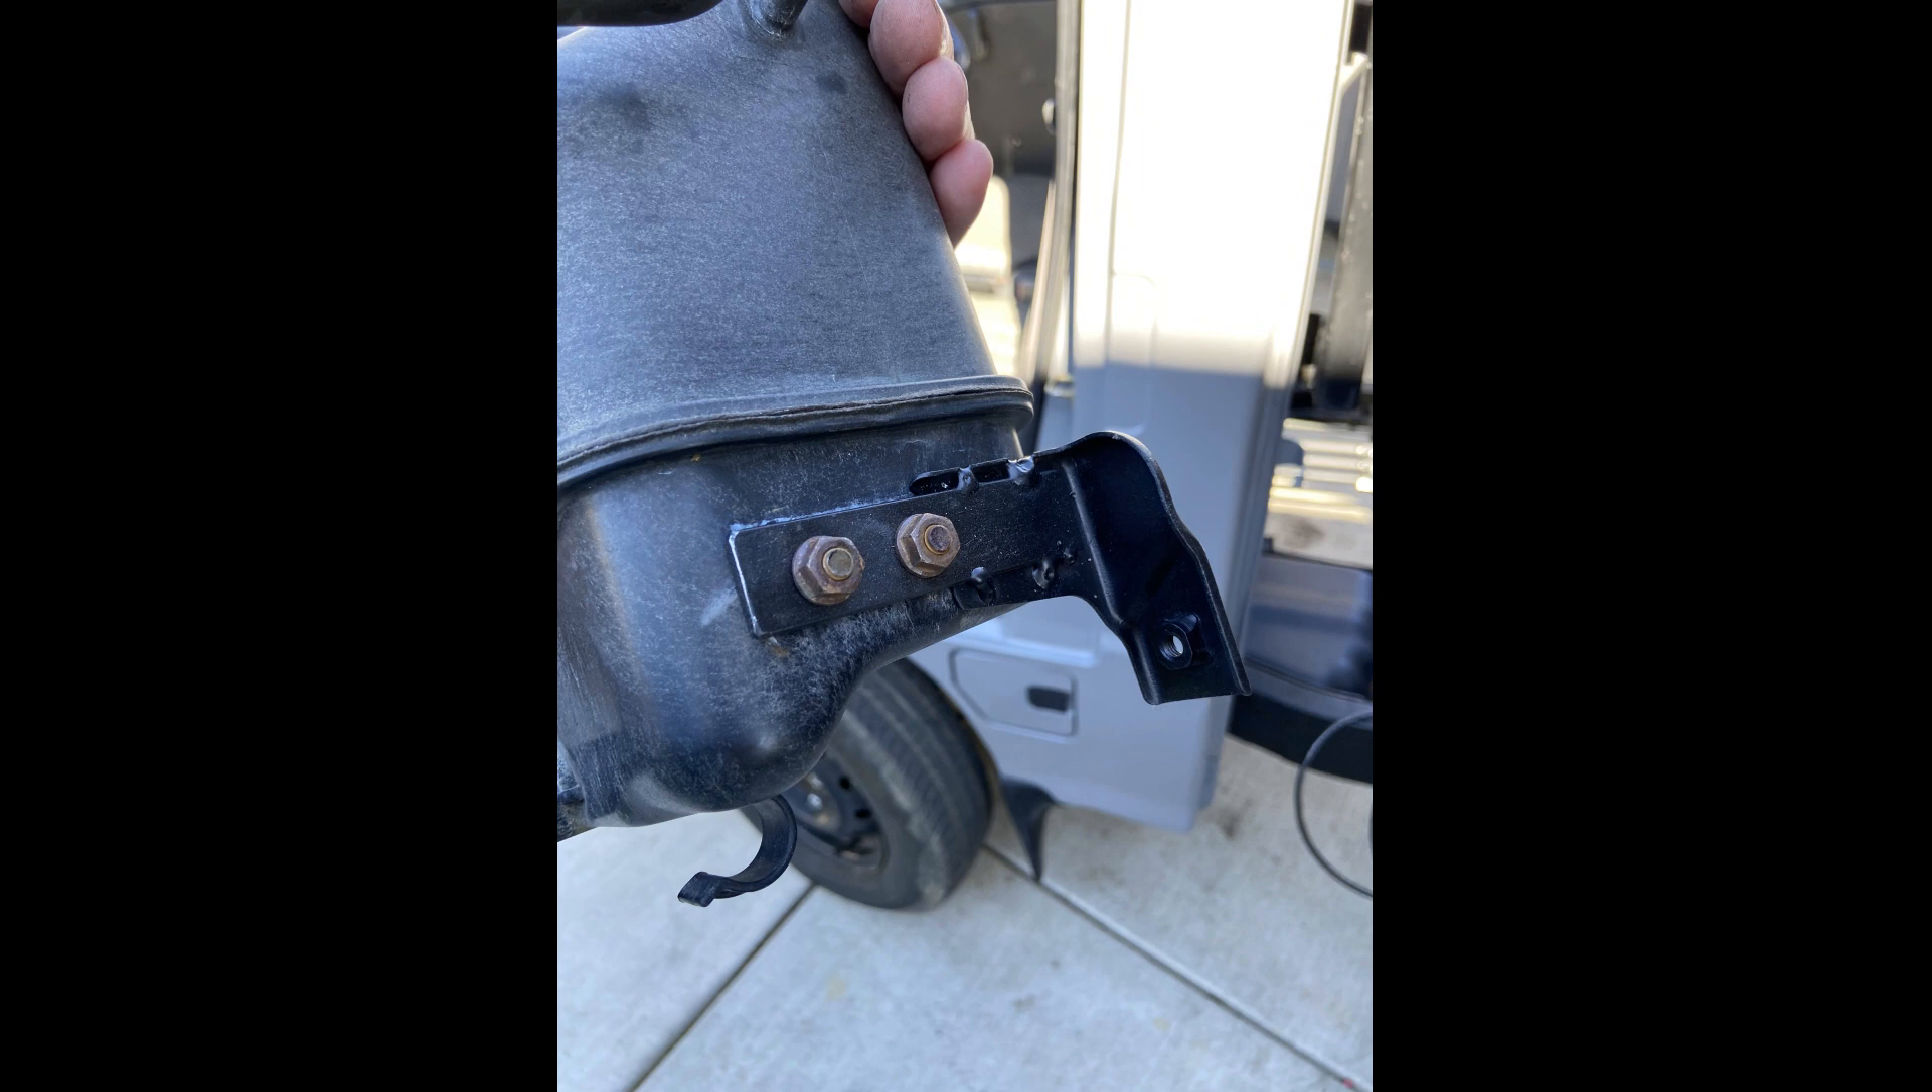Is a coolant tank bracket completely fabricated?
Yes.